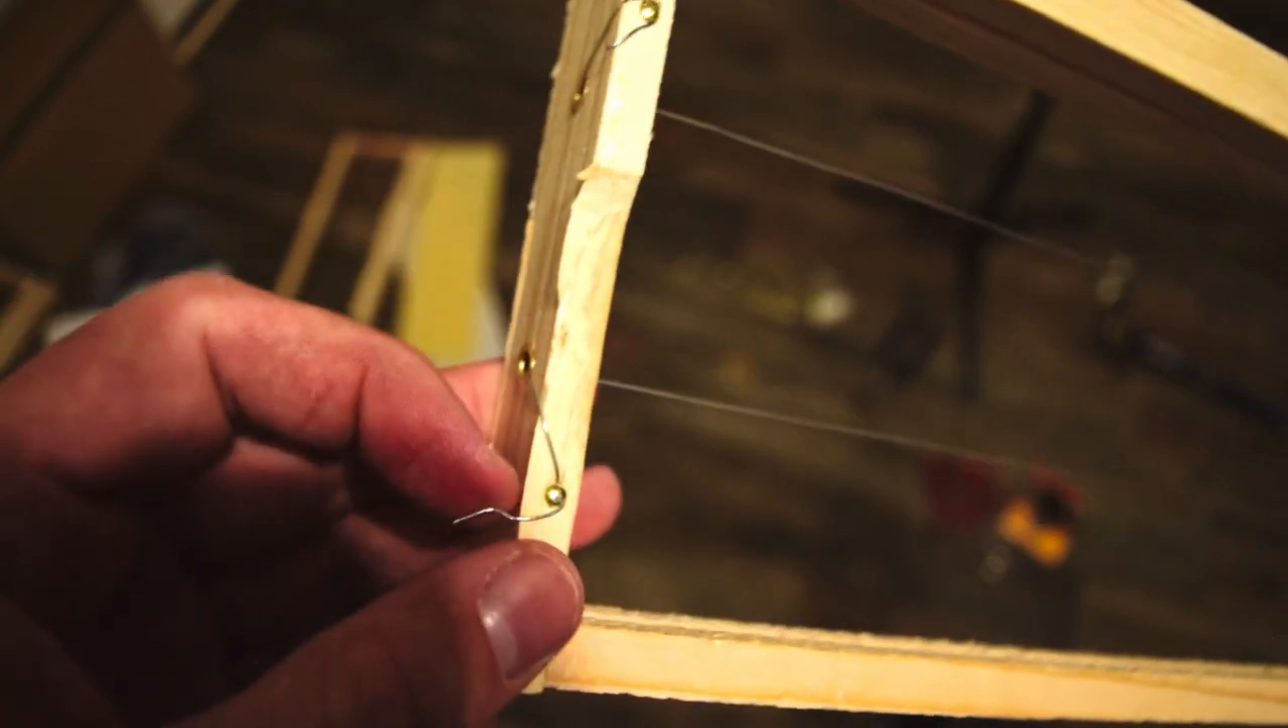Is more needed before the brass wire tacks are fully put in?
No.